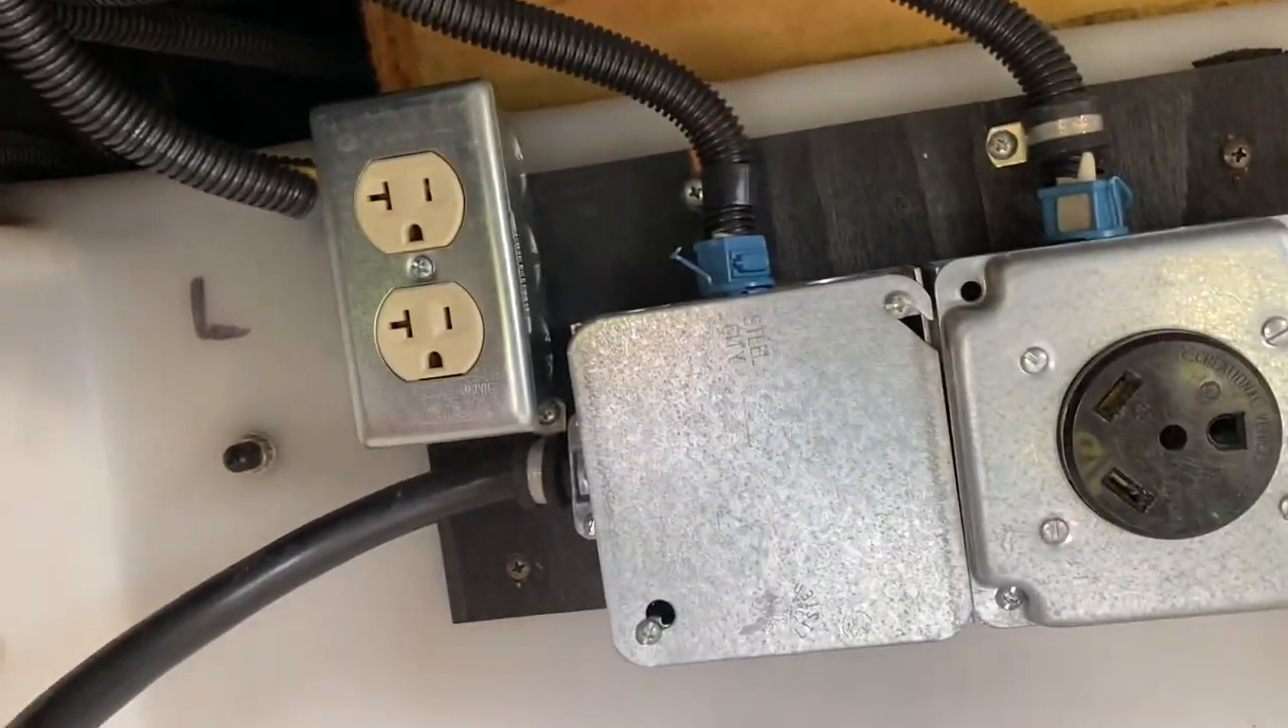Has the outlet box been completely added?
Yes.